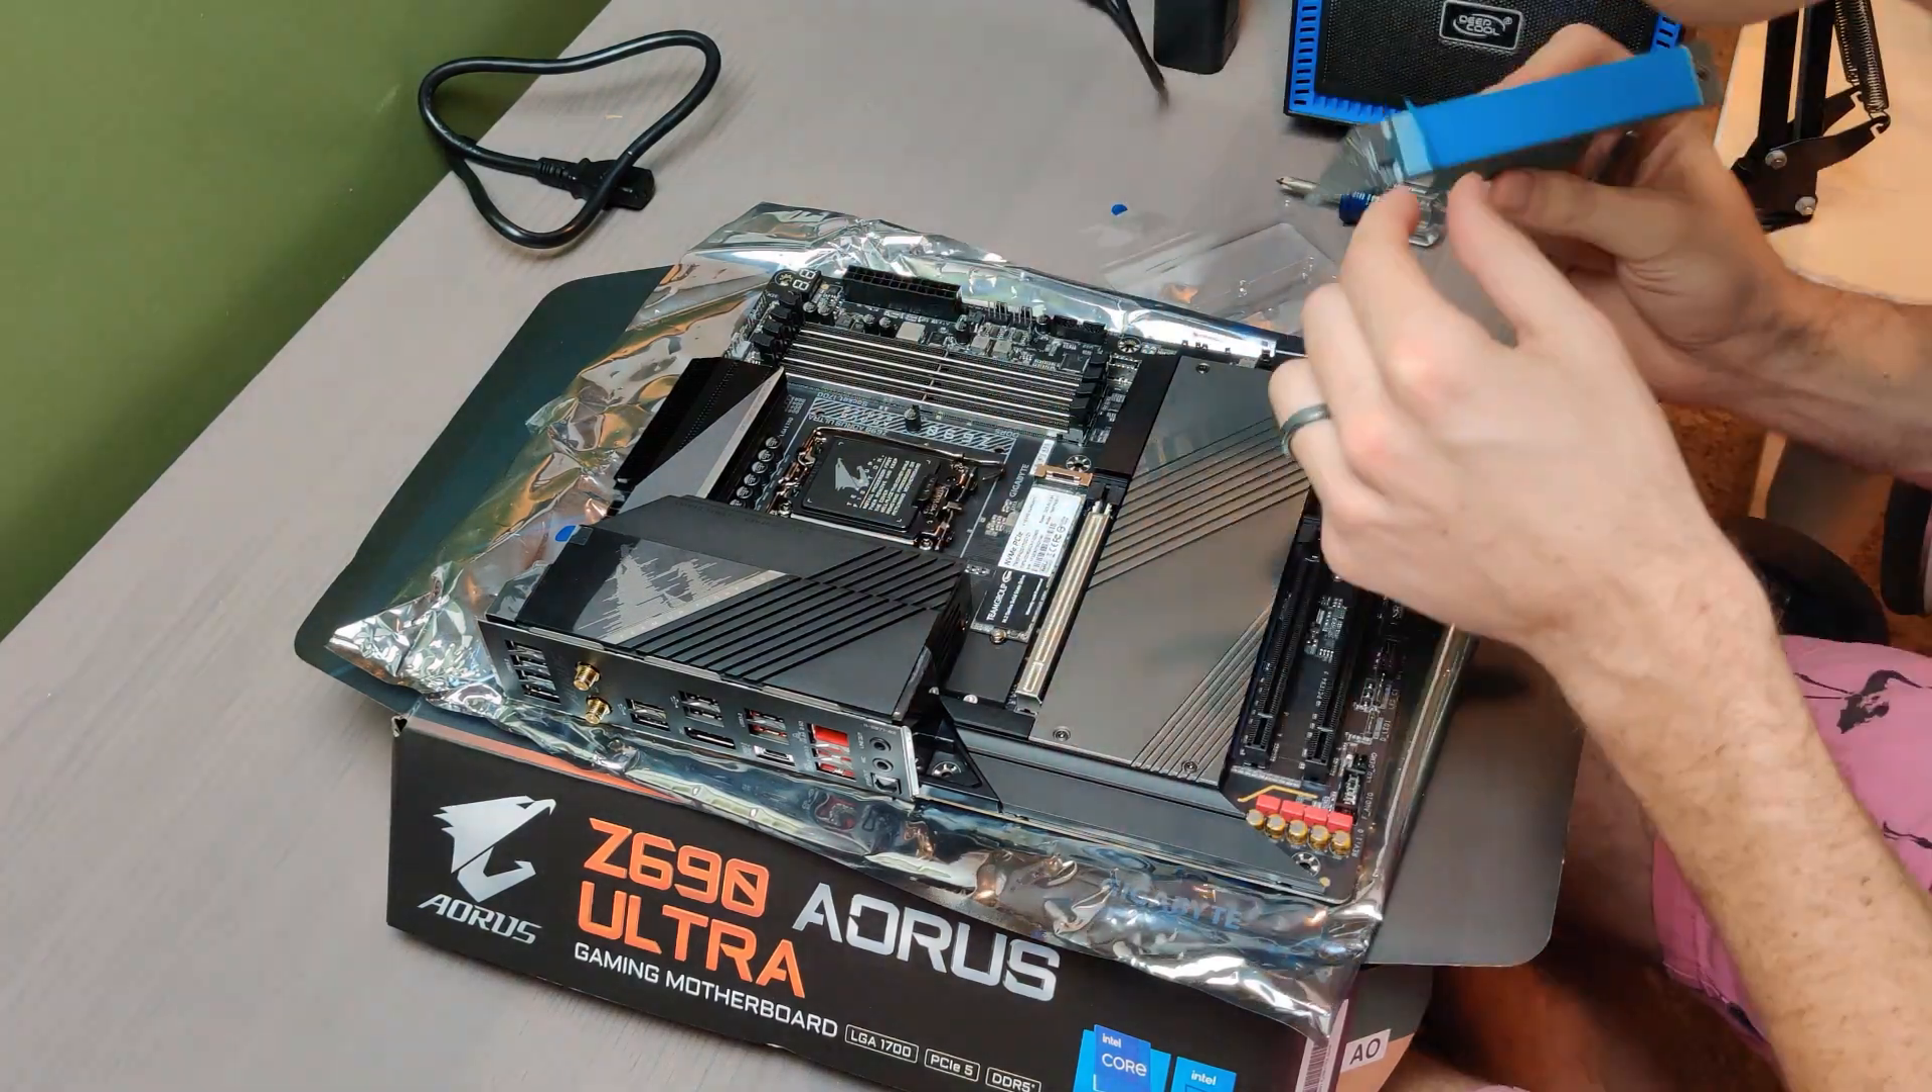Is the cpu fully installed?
No.